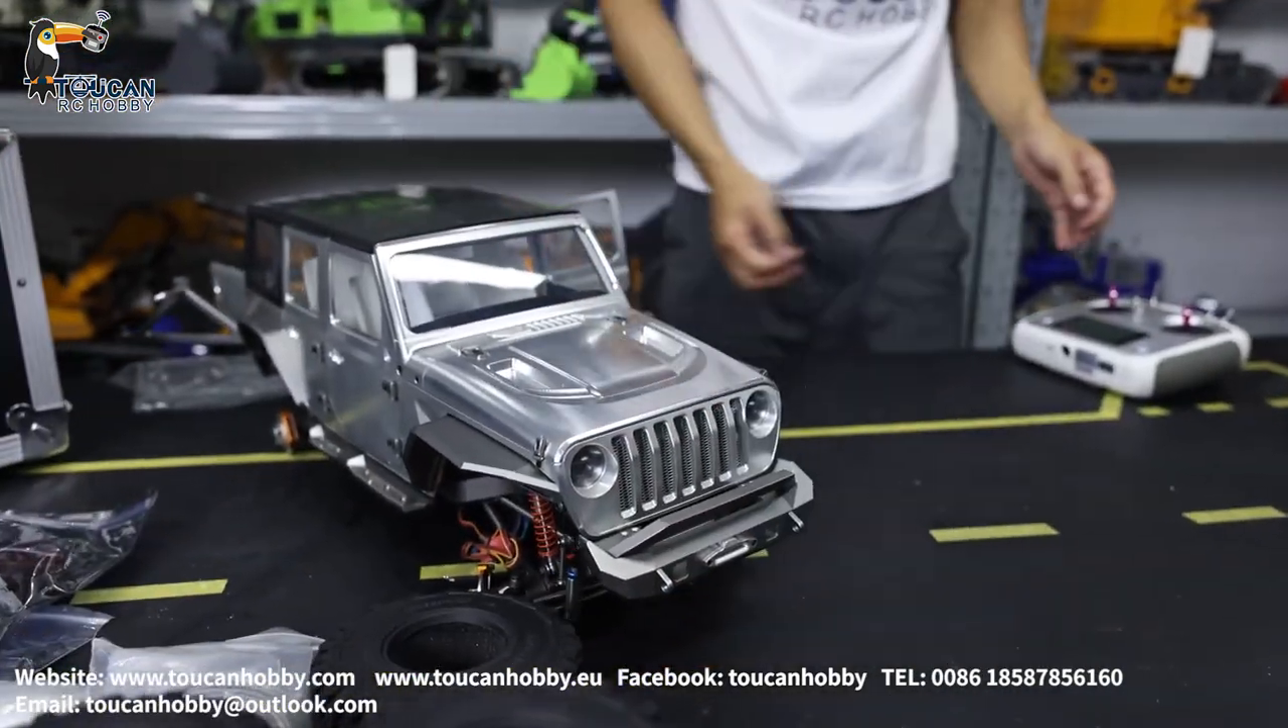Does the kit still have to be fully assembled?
Yes.